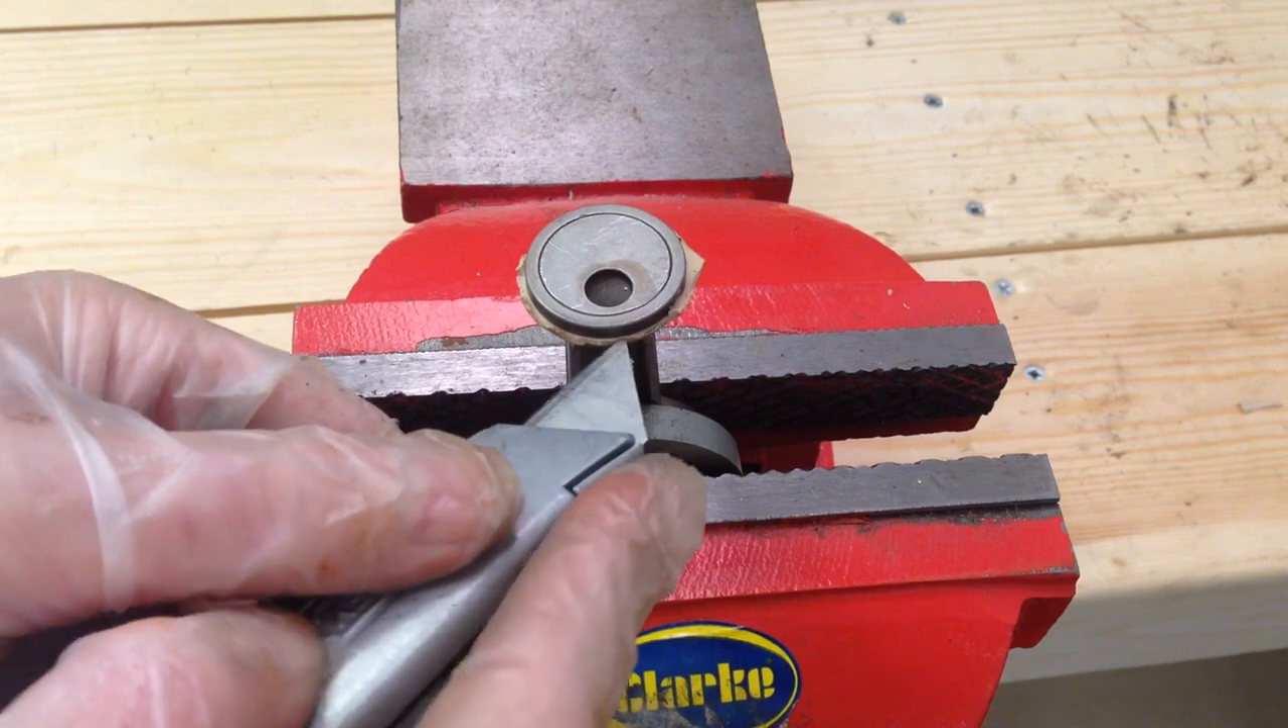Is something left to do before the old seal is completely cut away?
Yes.